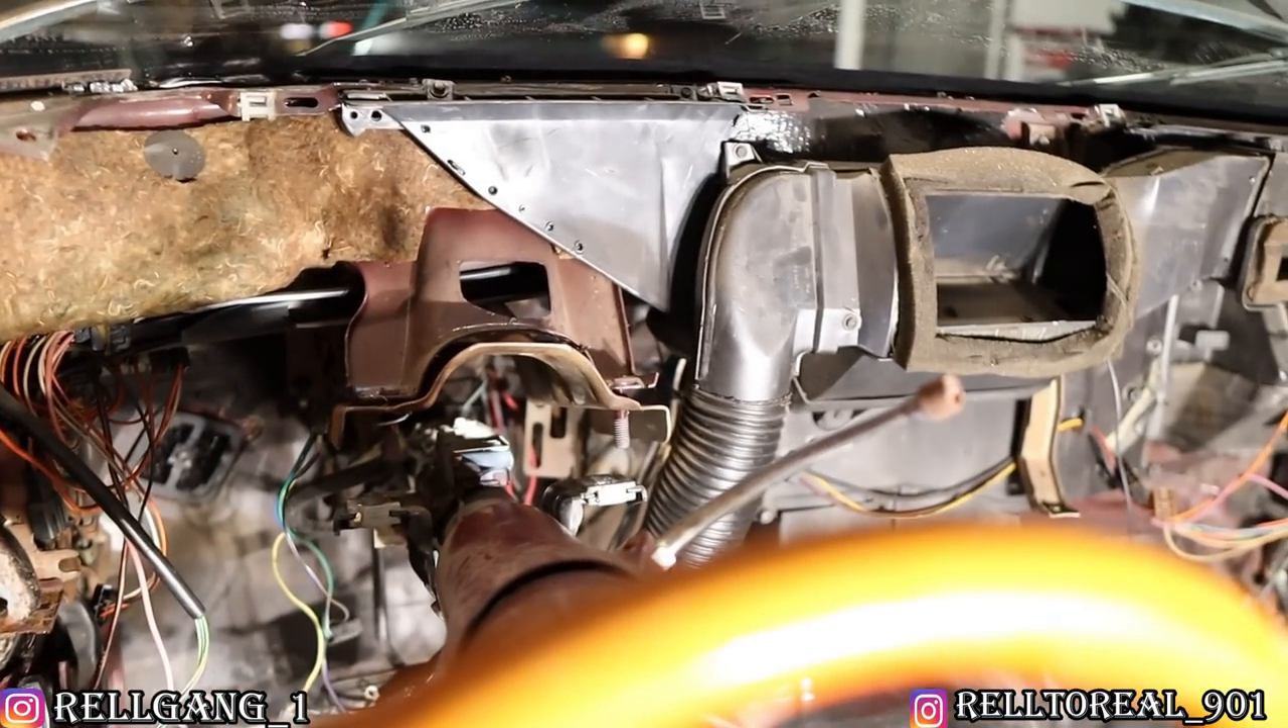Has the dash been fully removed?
Yes.